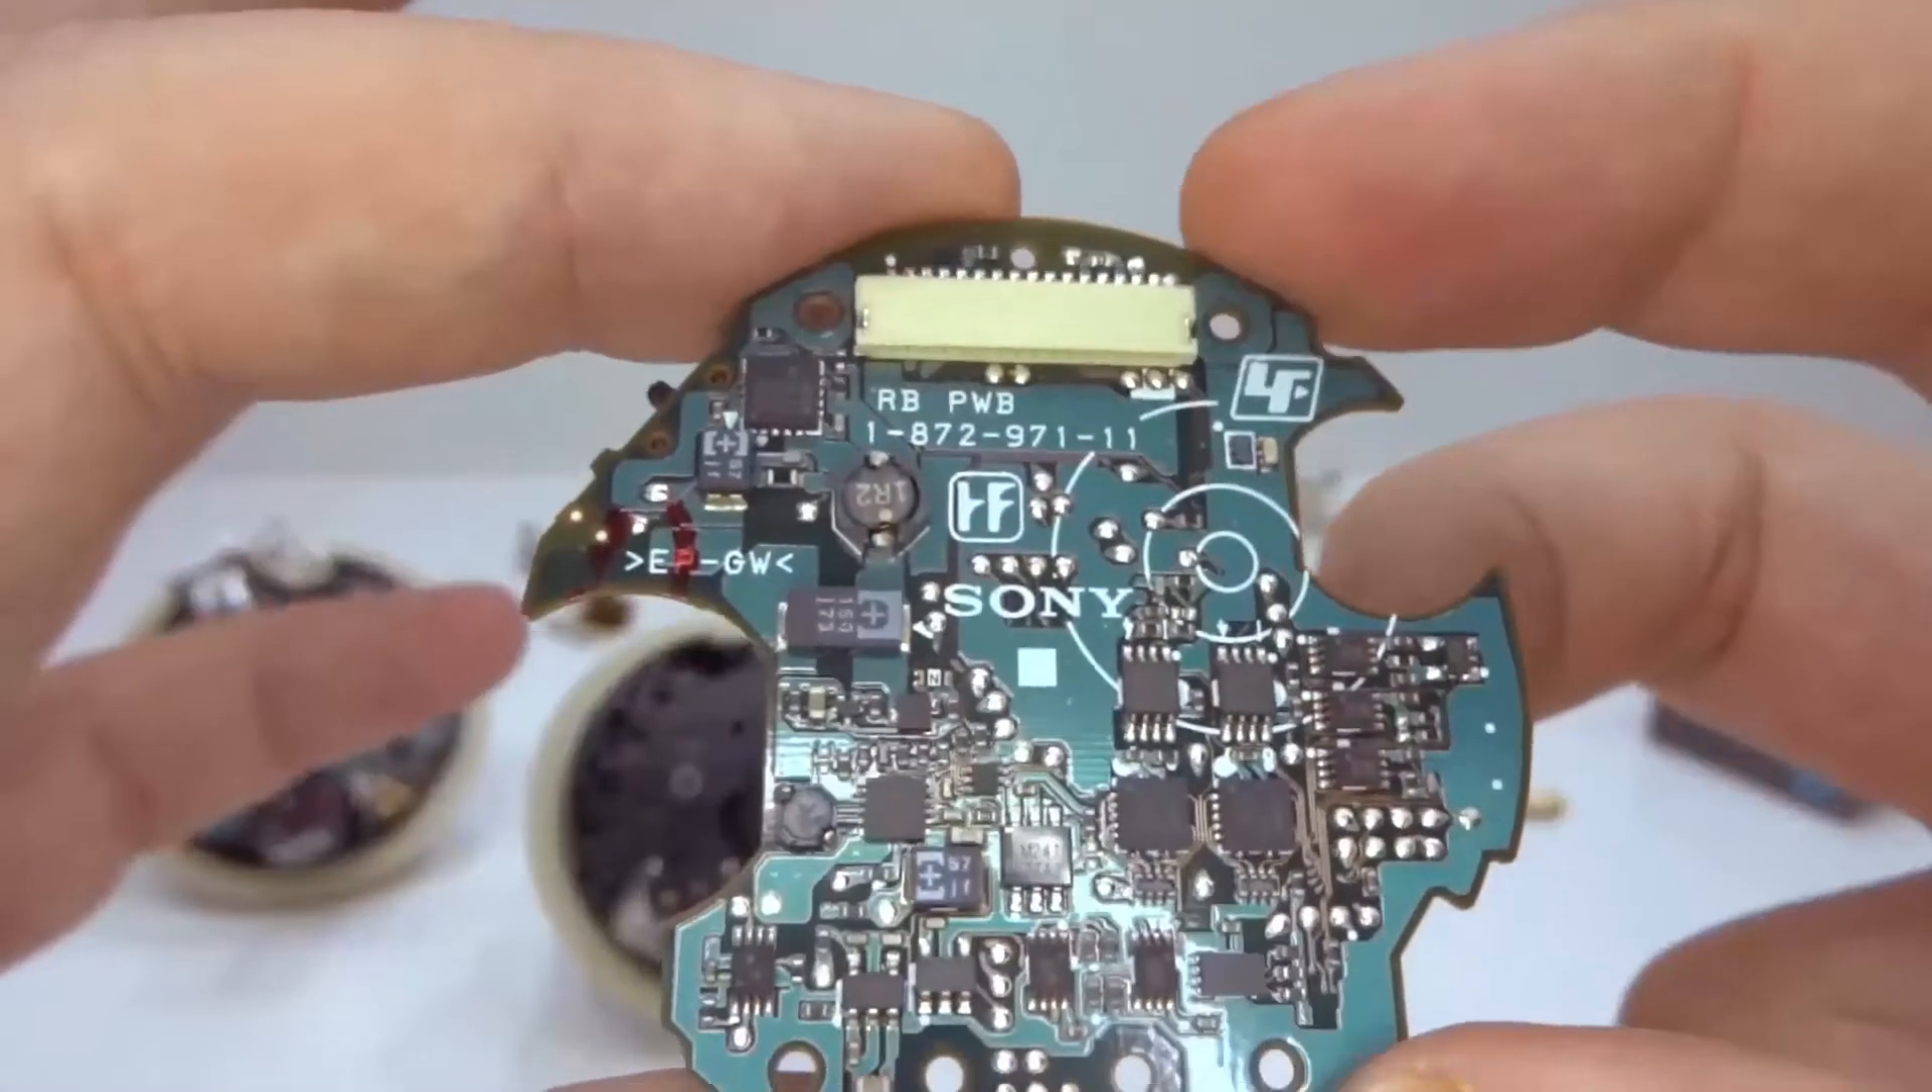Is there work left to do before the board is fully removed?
No.